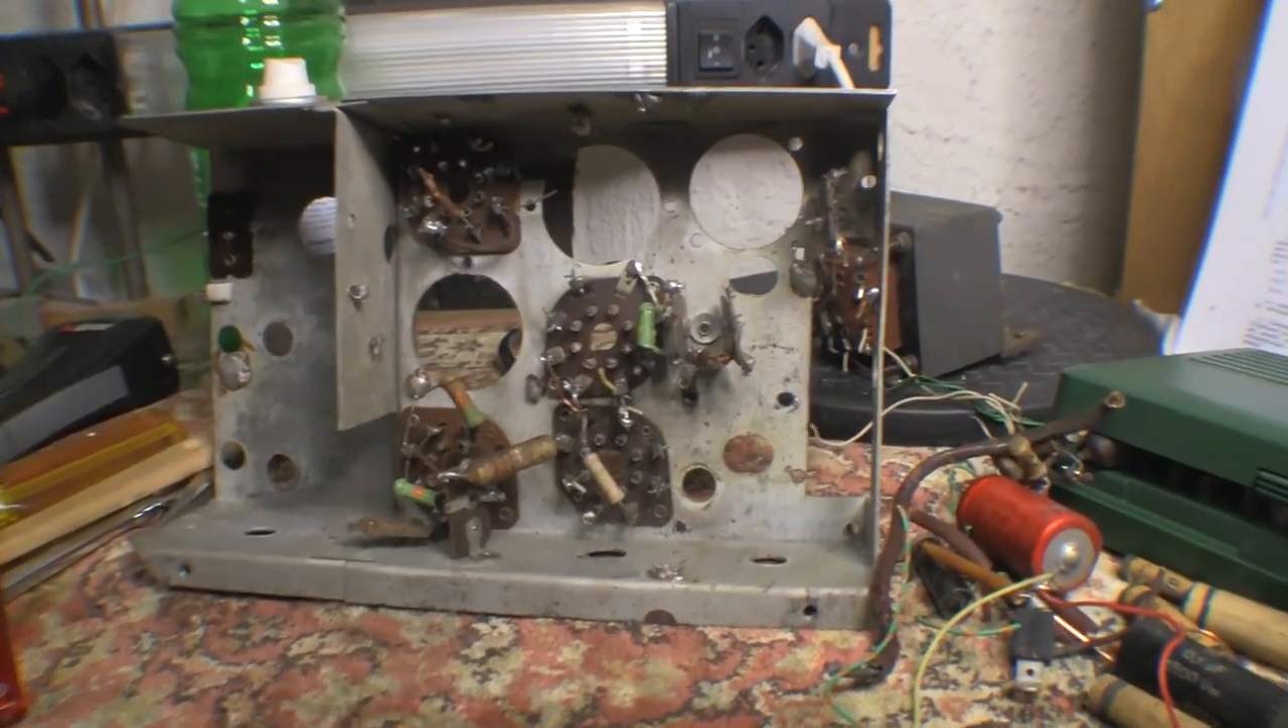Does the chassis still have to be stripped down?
Yes.